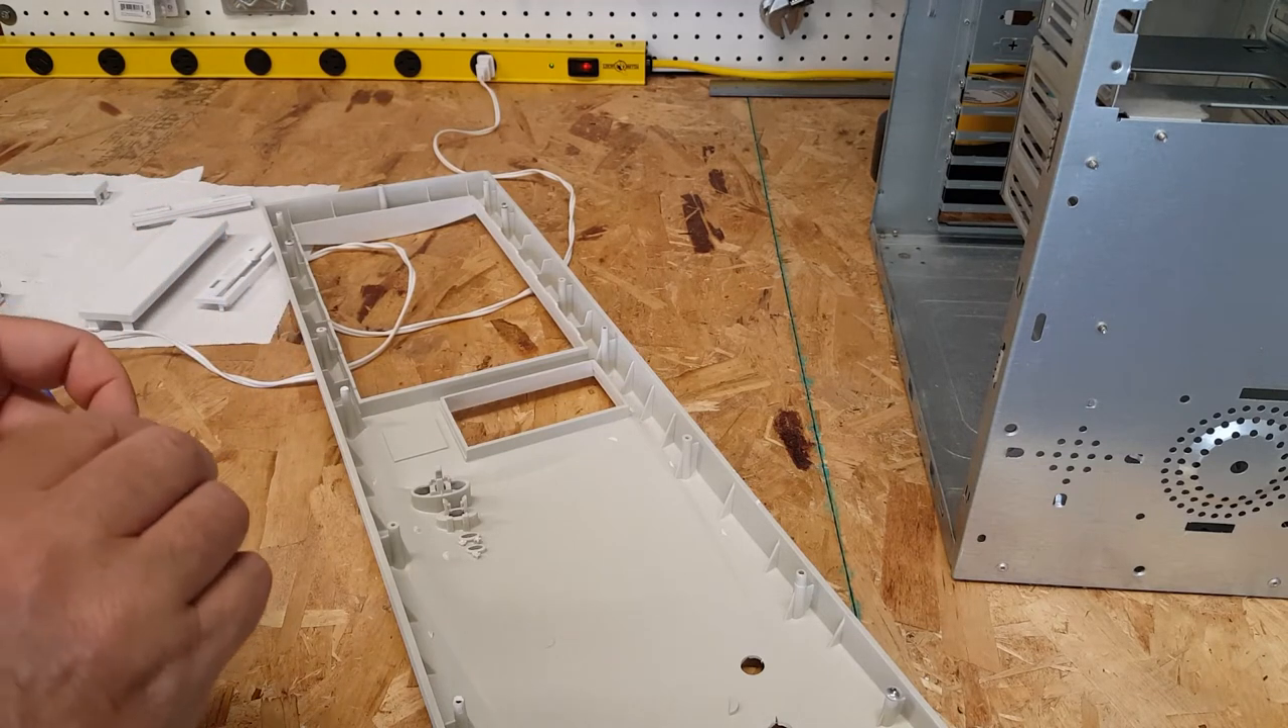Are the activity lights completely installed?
No.